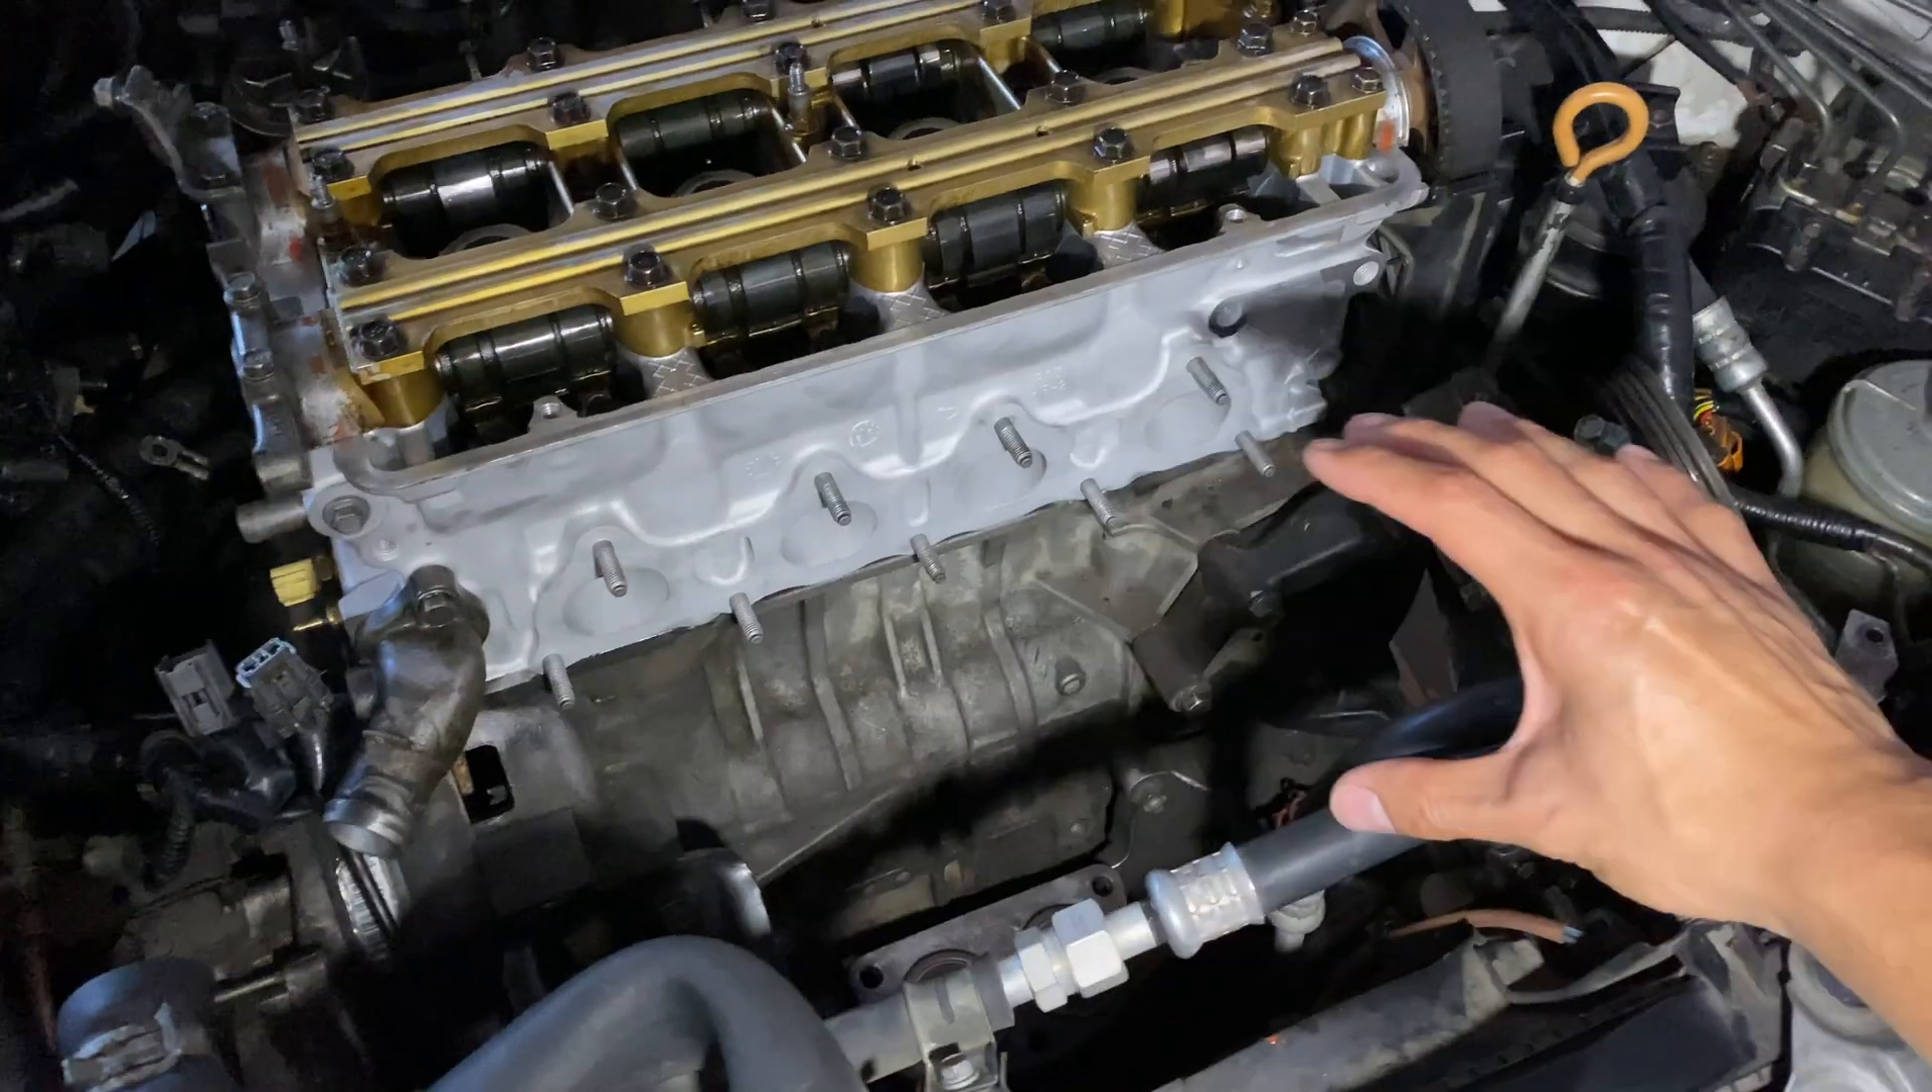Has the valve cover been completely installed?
No.